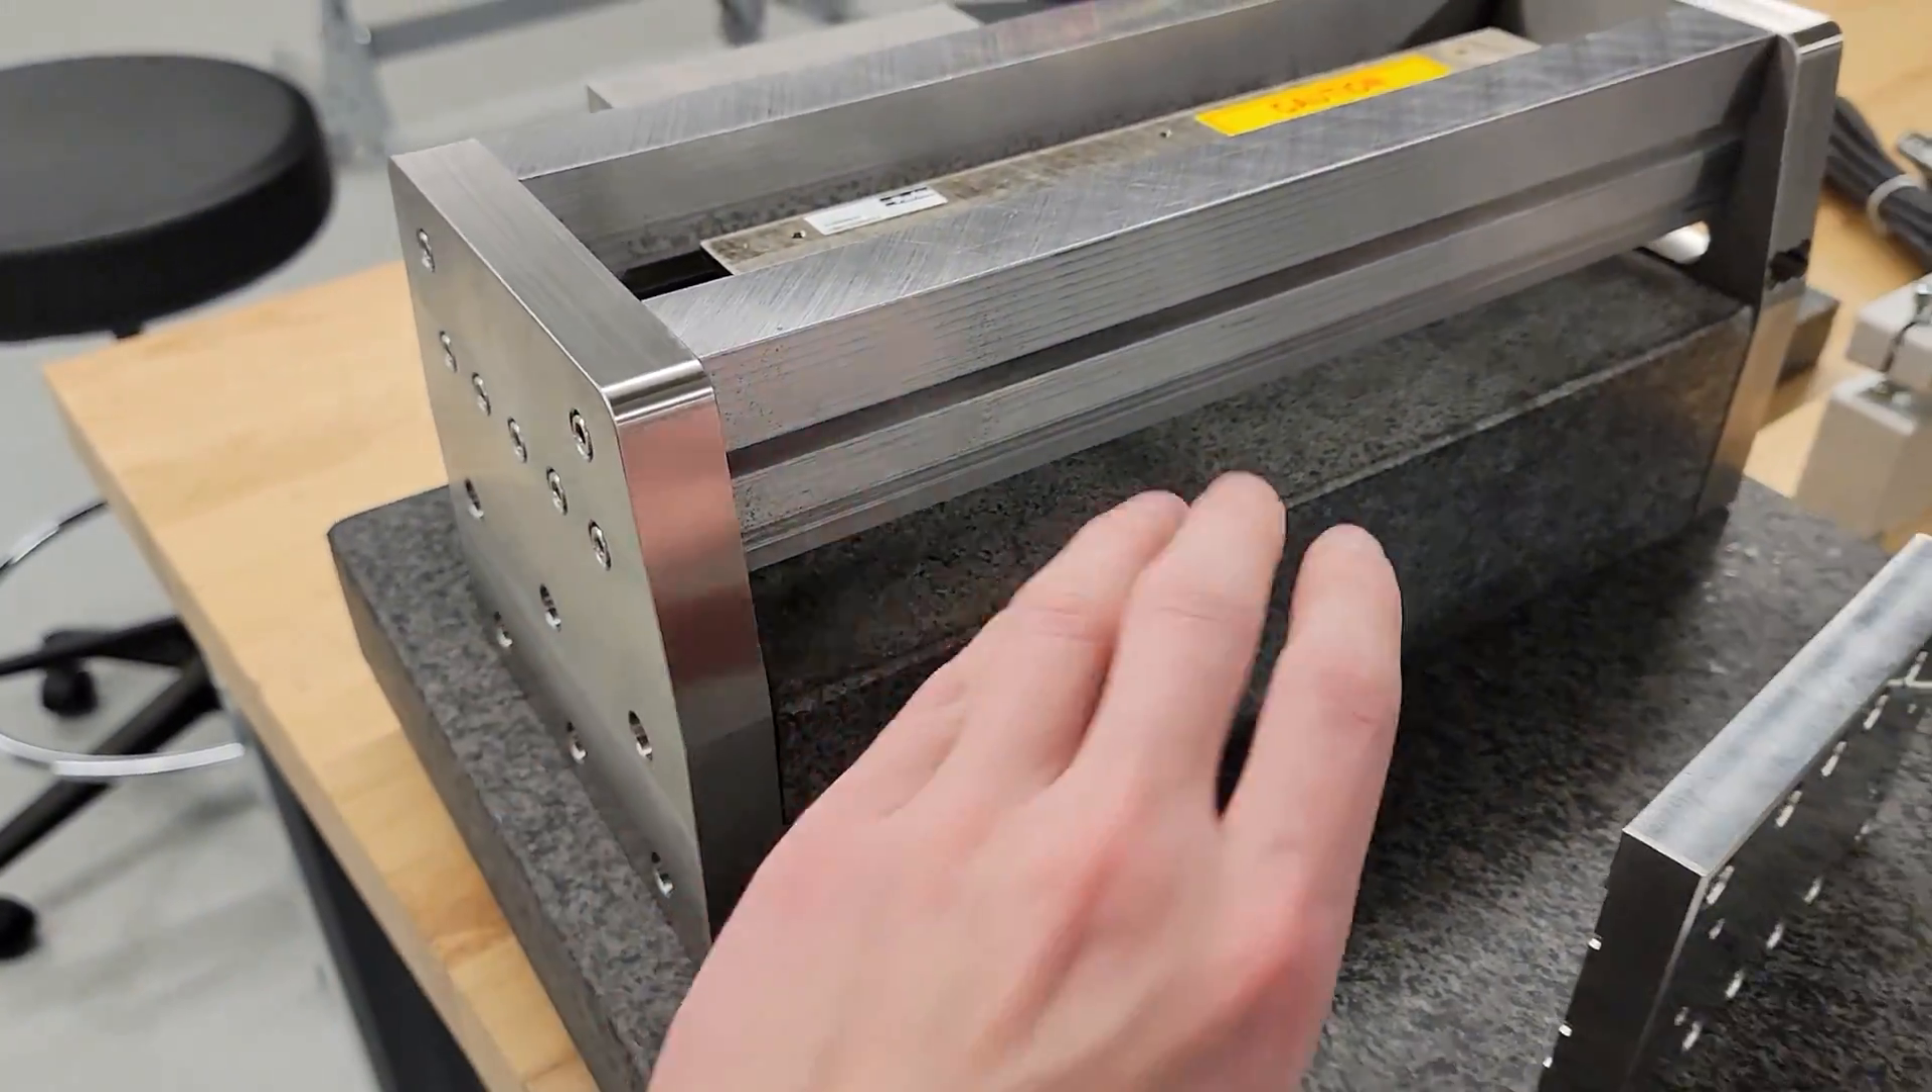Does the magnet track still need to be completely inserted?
No.